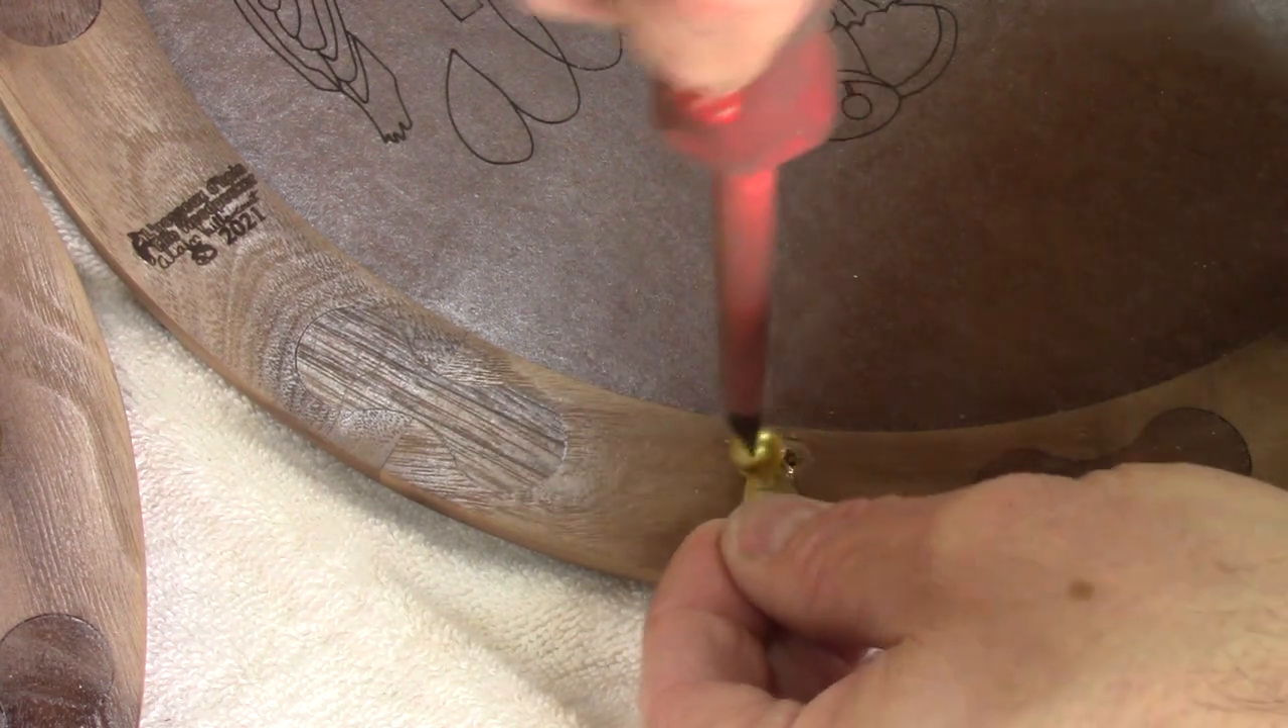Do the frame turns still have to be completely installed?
Yes.